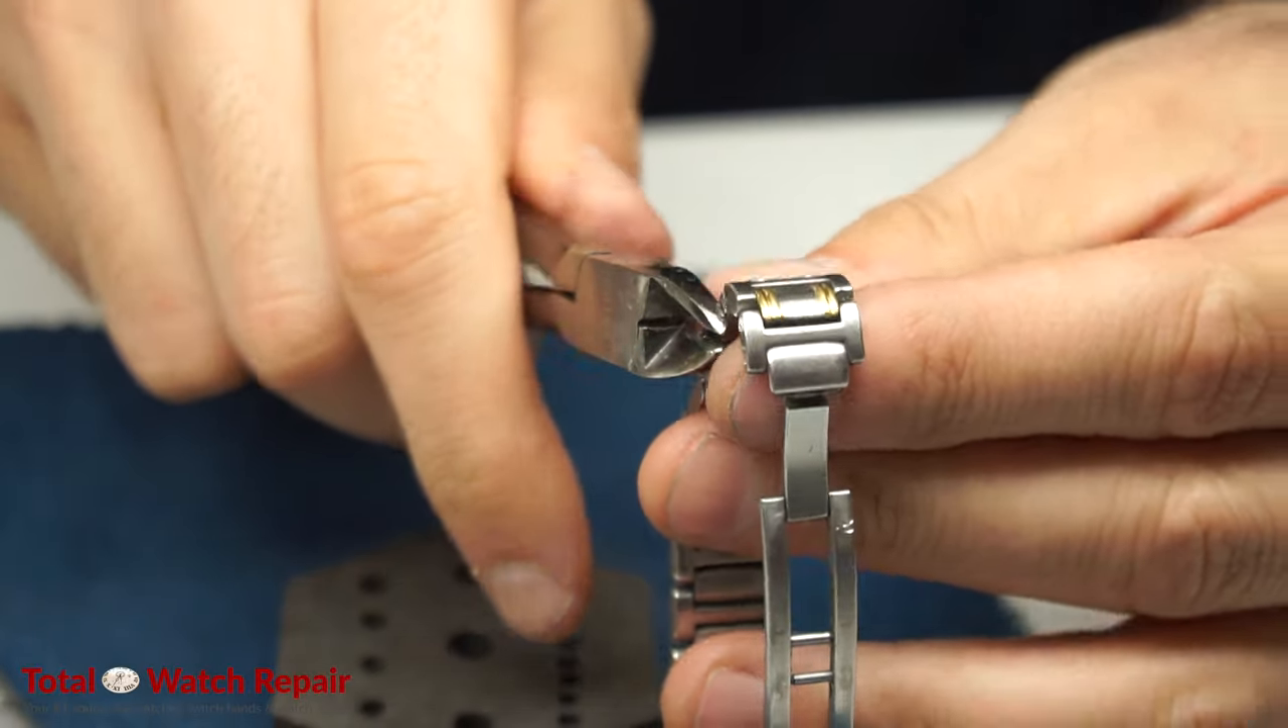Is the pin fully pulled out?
No.